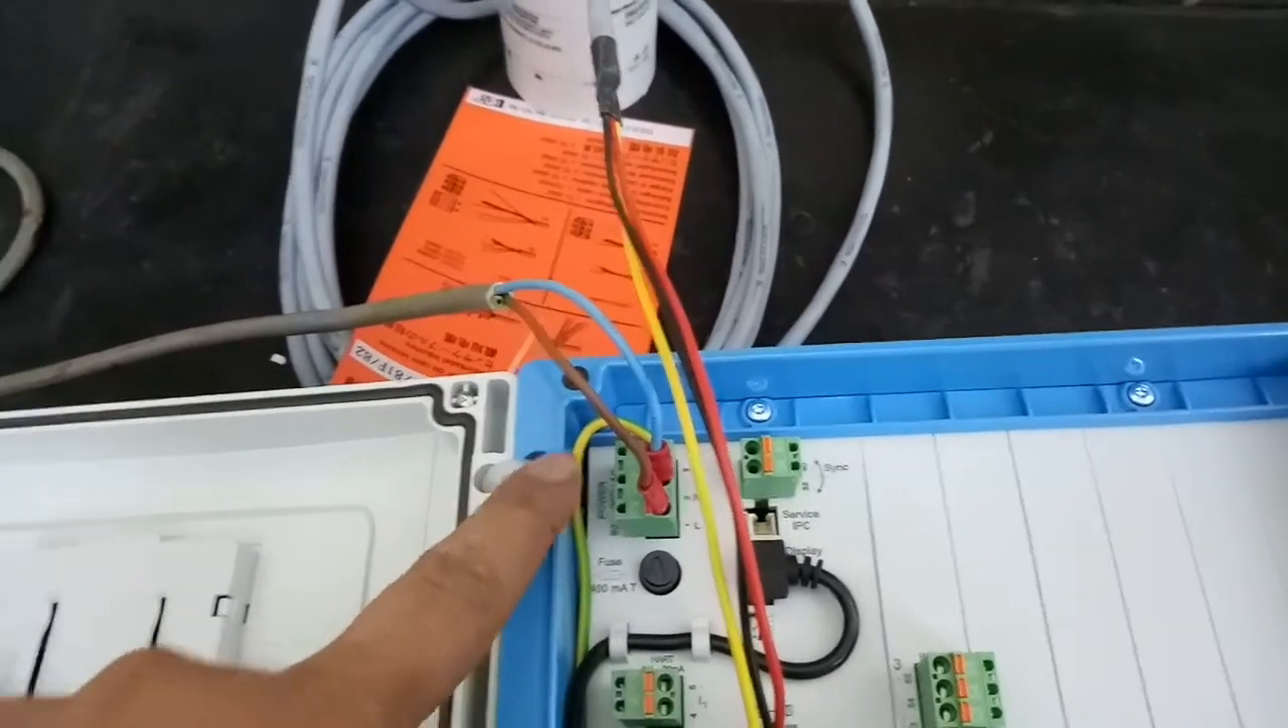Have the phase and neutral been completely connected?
Yes.